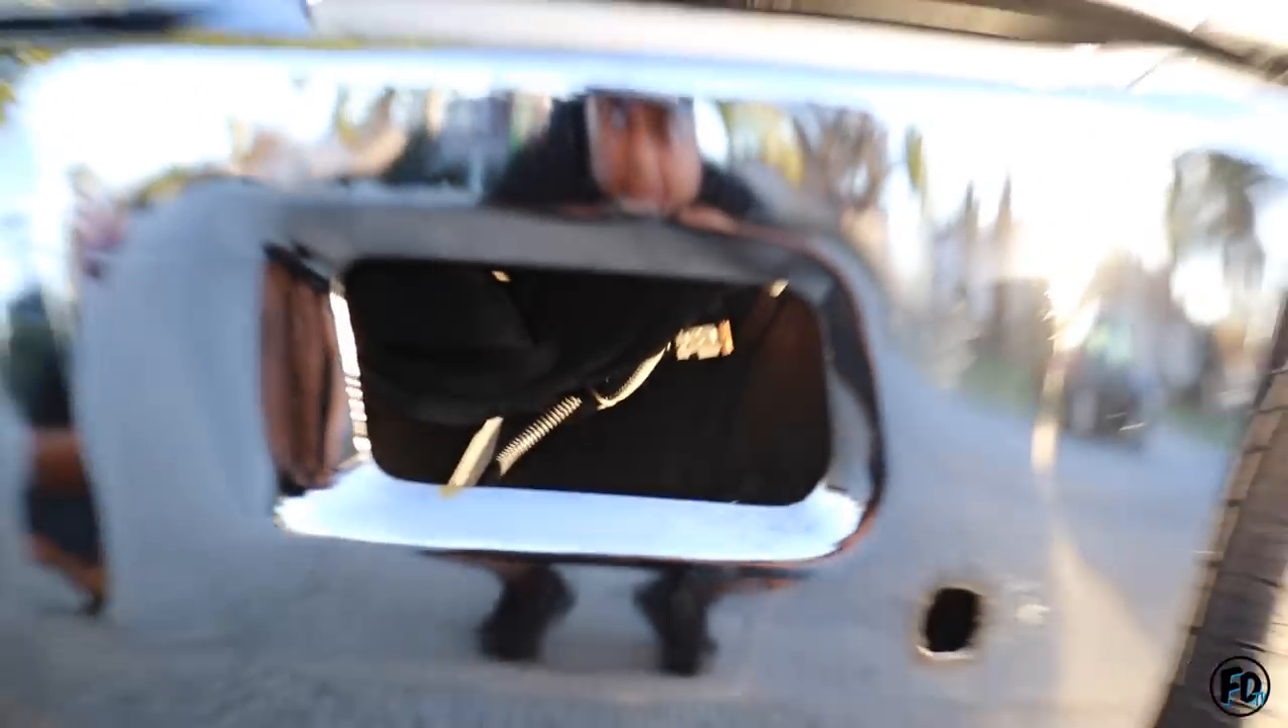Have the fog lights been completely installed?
No.